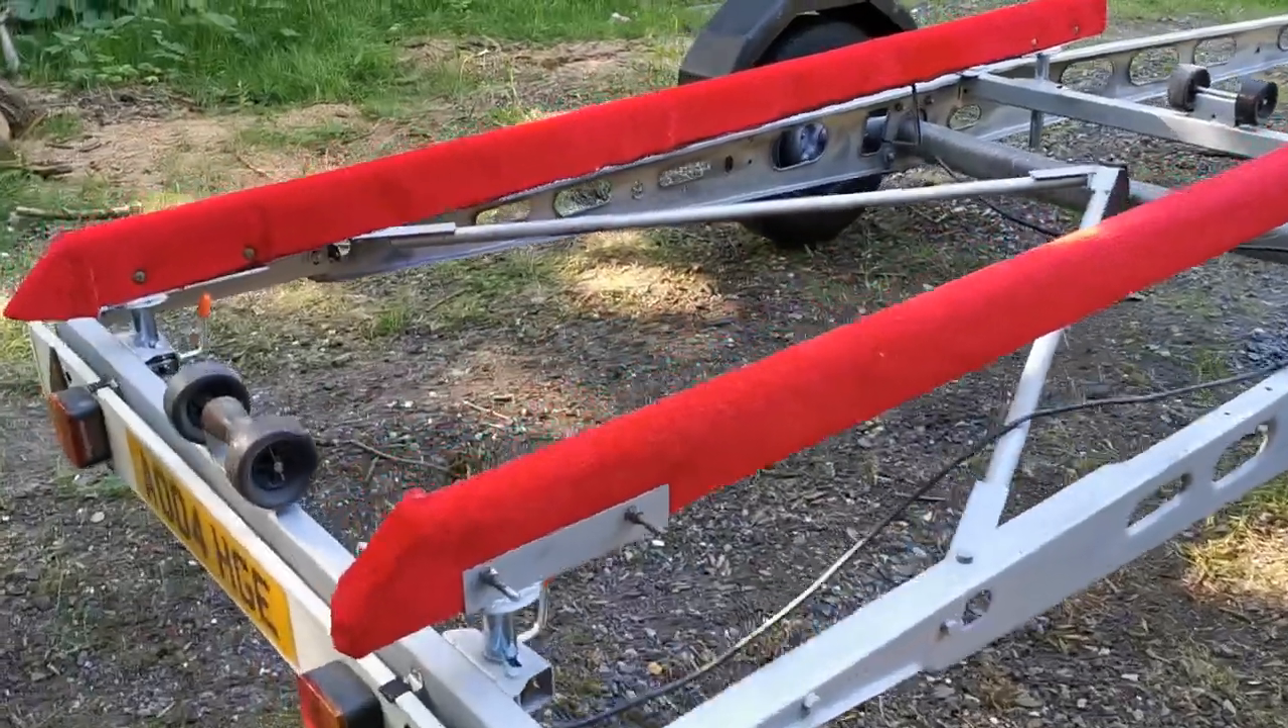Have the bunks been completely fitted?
Yes.